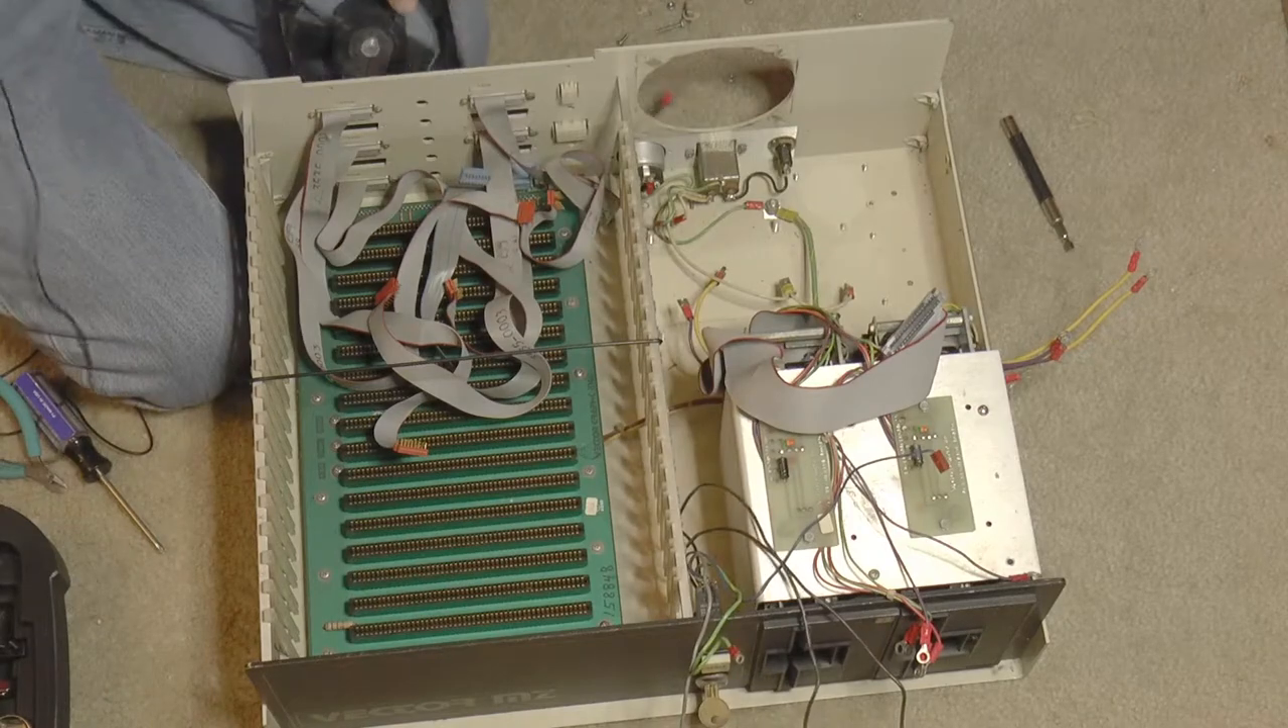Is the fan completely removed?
Yes.